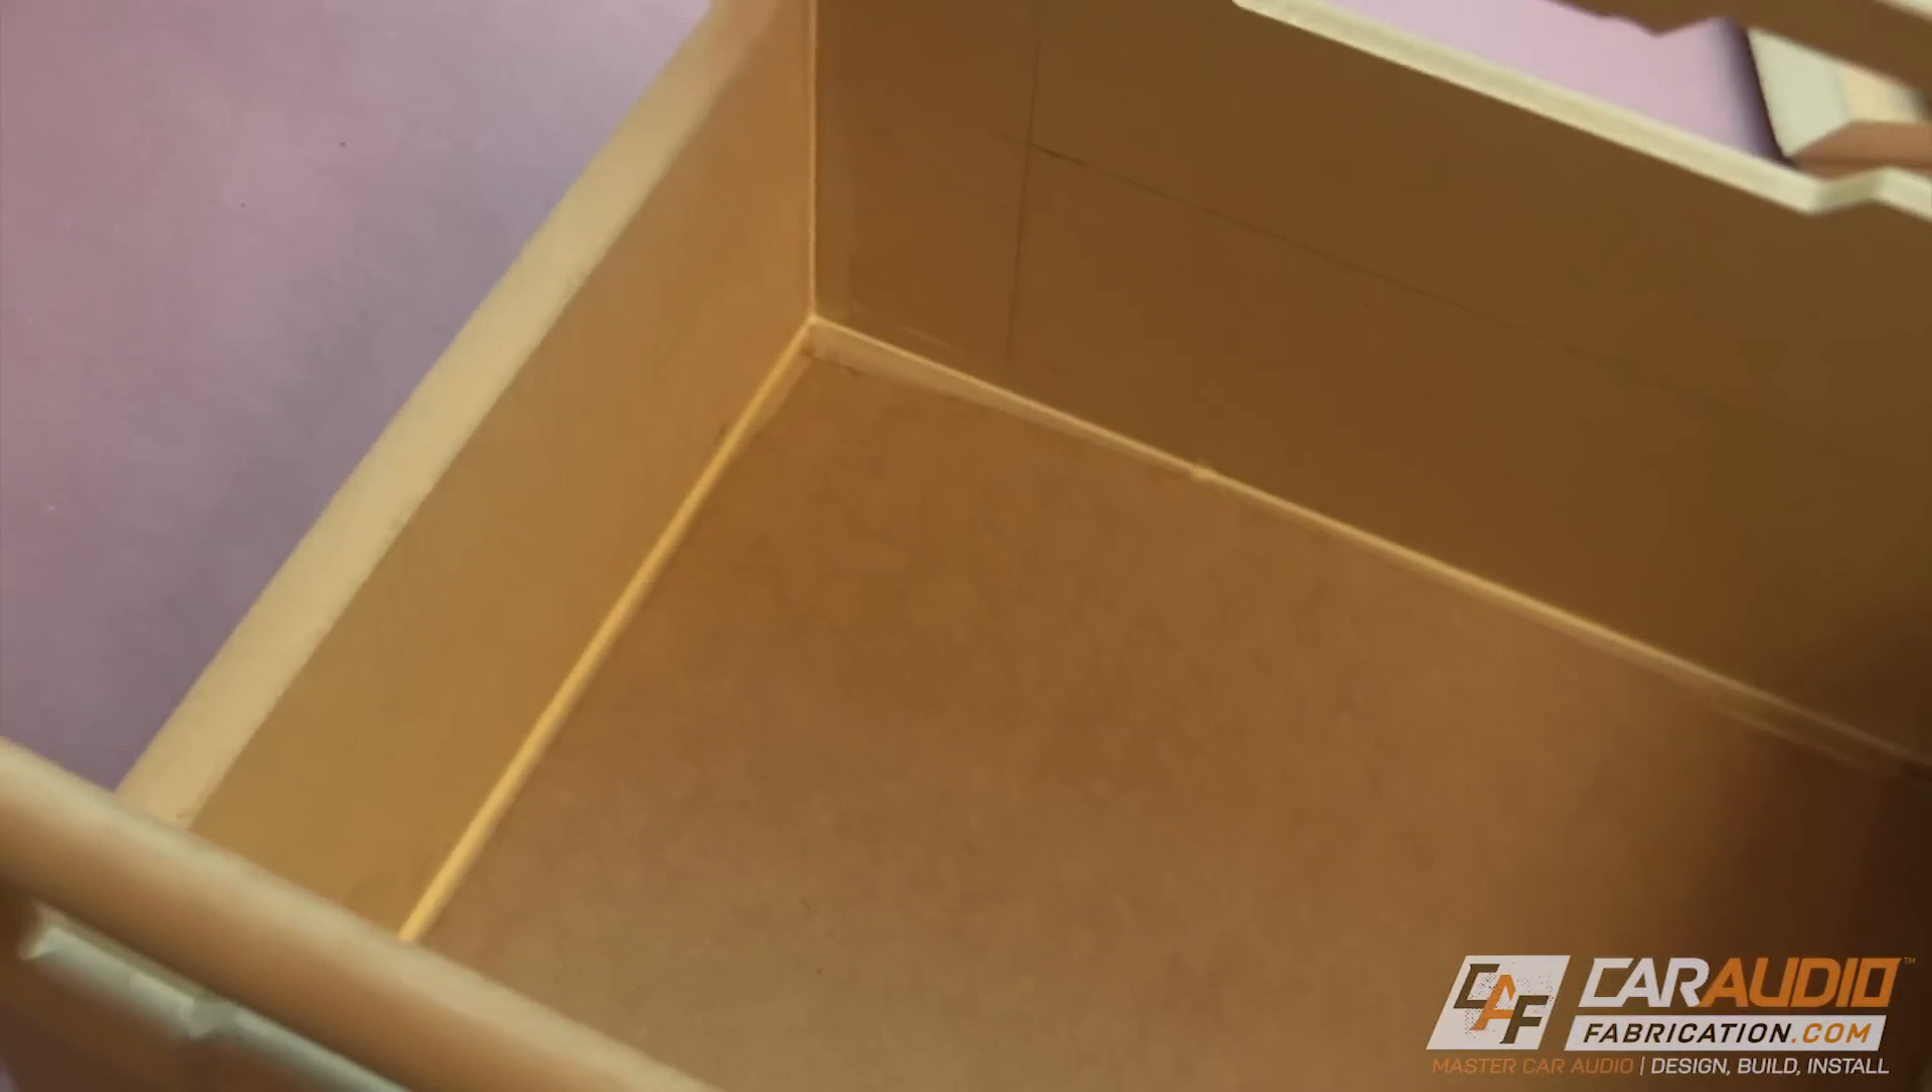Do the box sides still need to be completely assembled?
No.